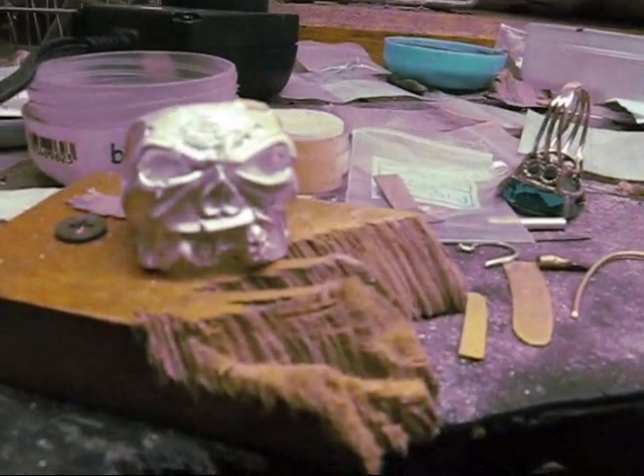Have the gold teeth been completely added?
No.